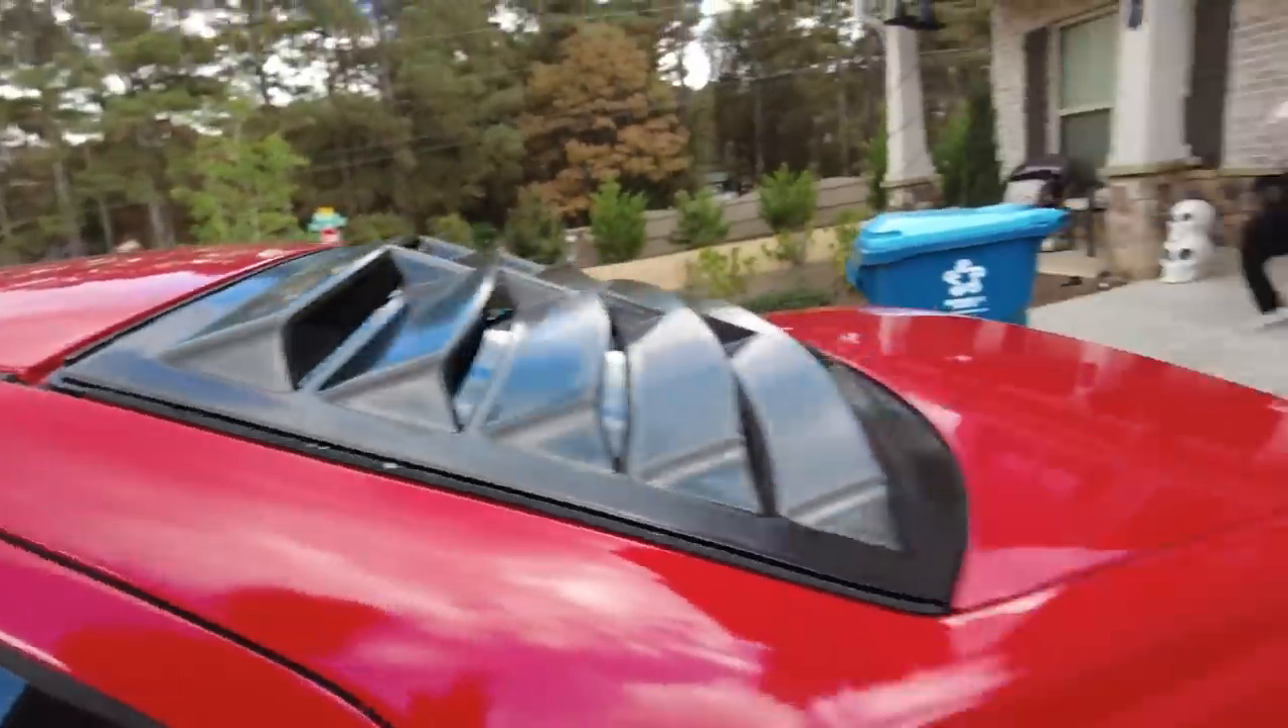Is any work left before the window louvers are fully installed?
No.